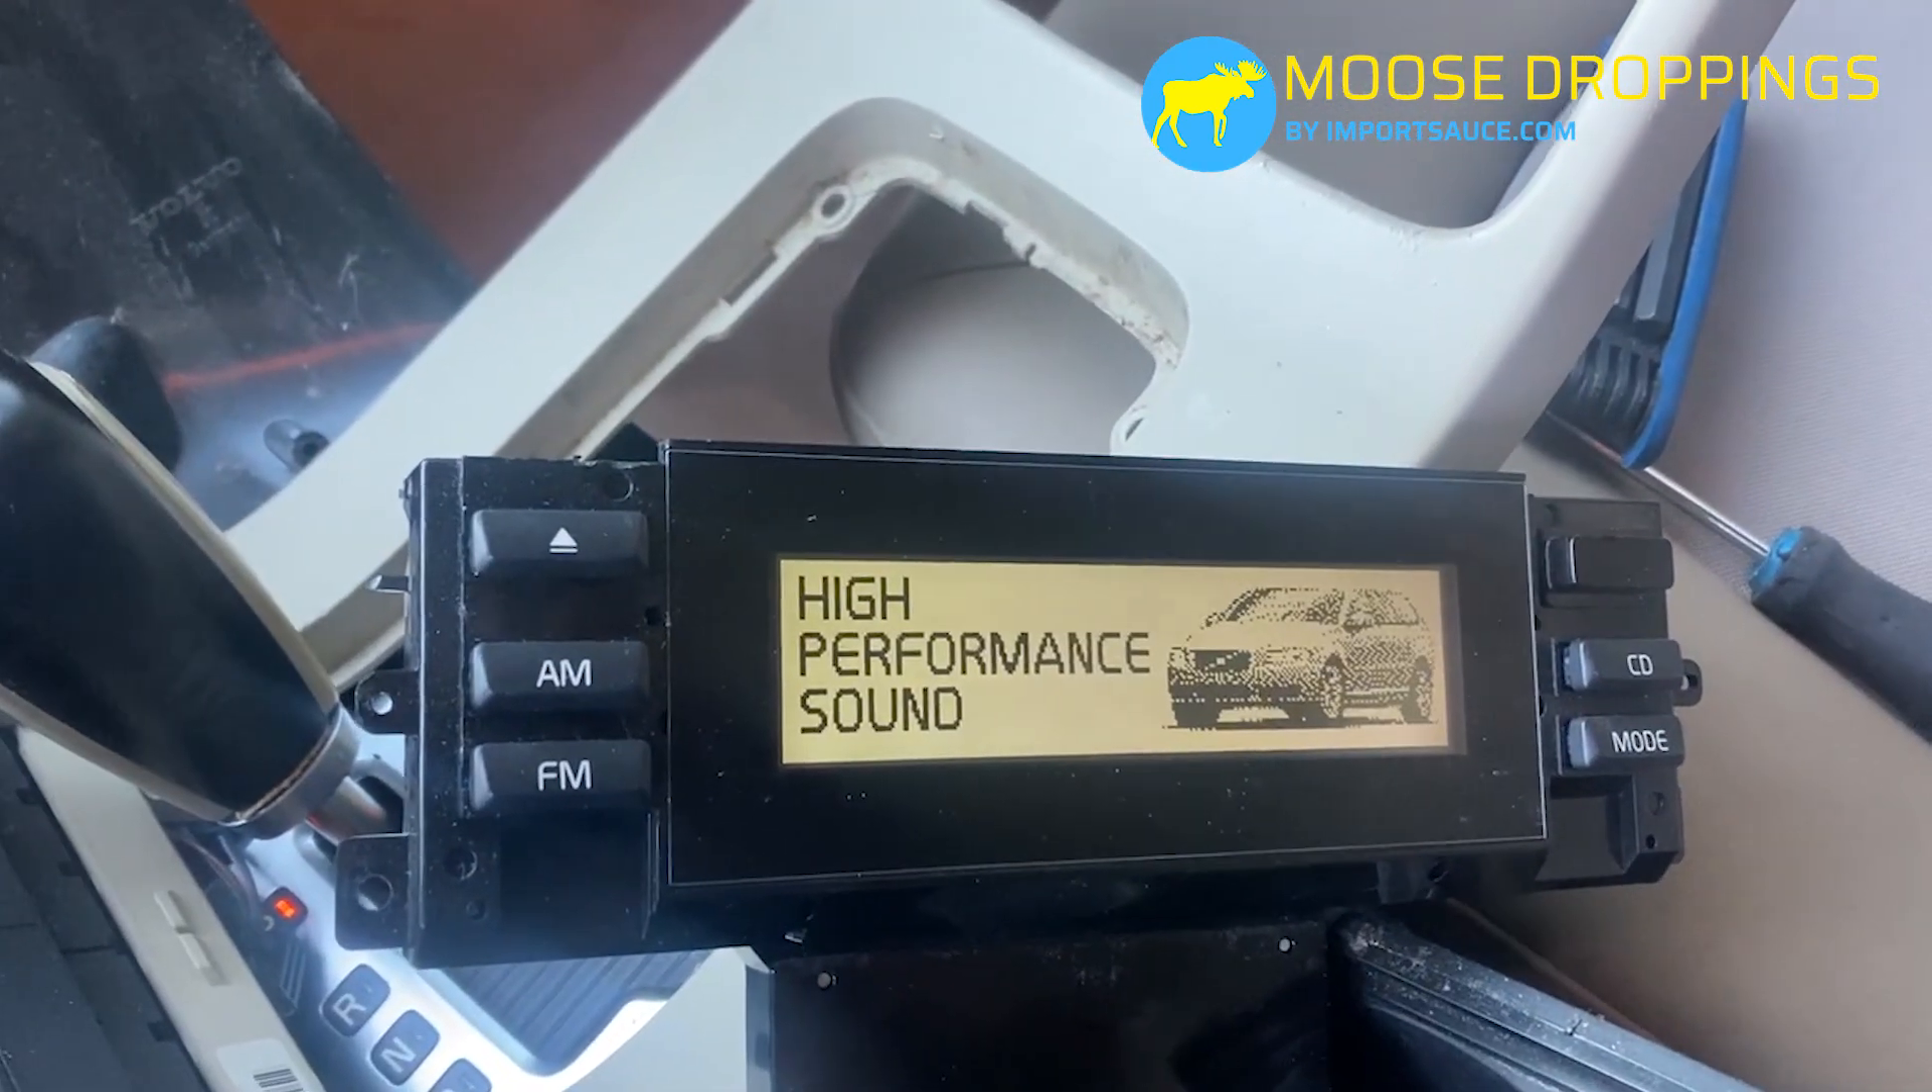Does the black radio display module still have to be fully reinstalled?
Yes.